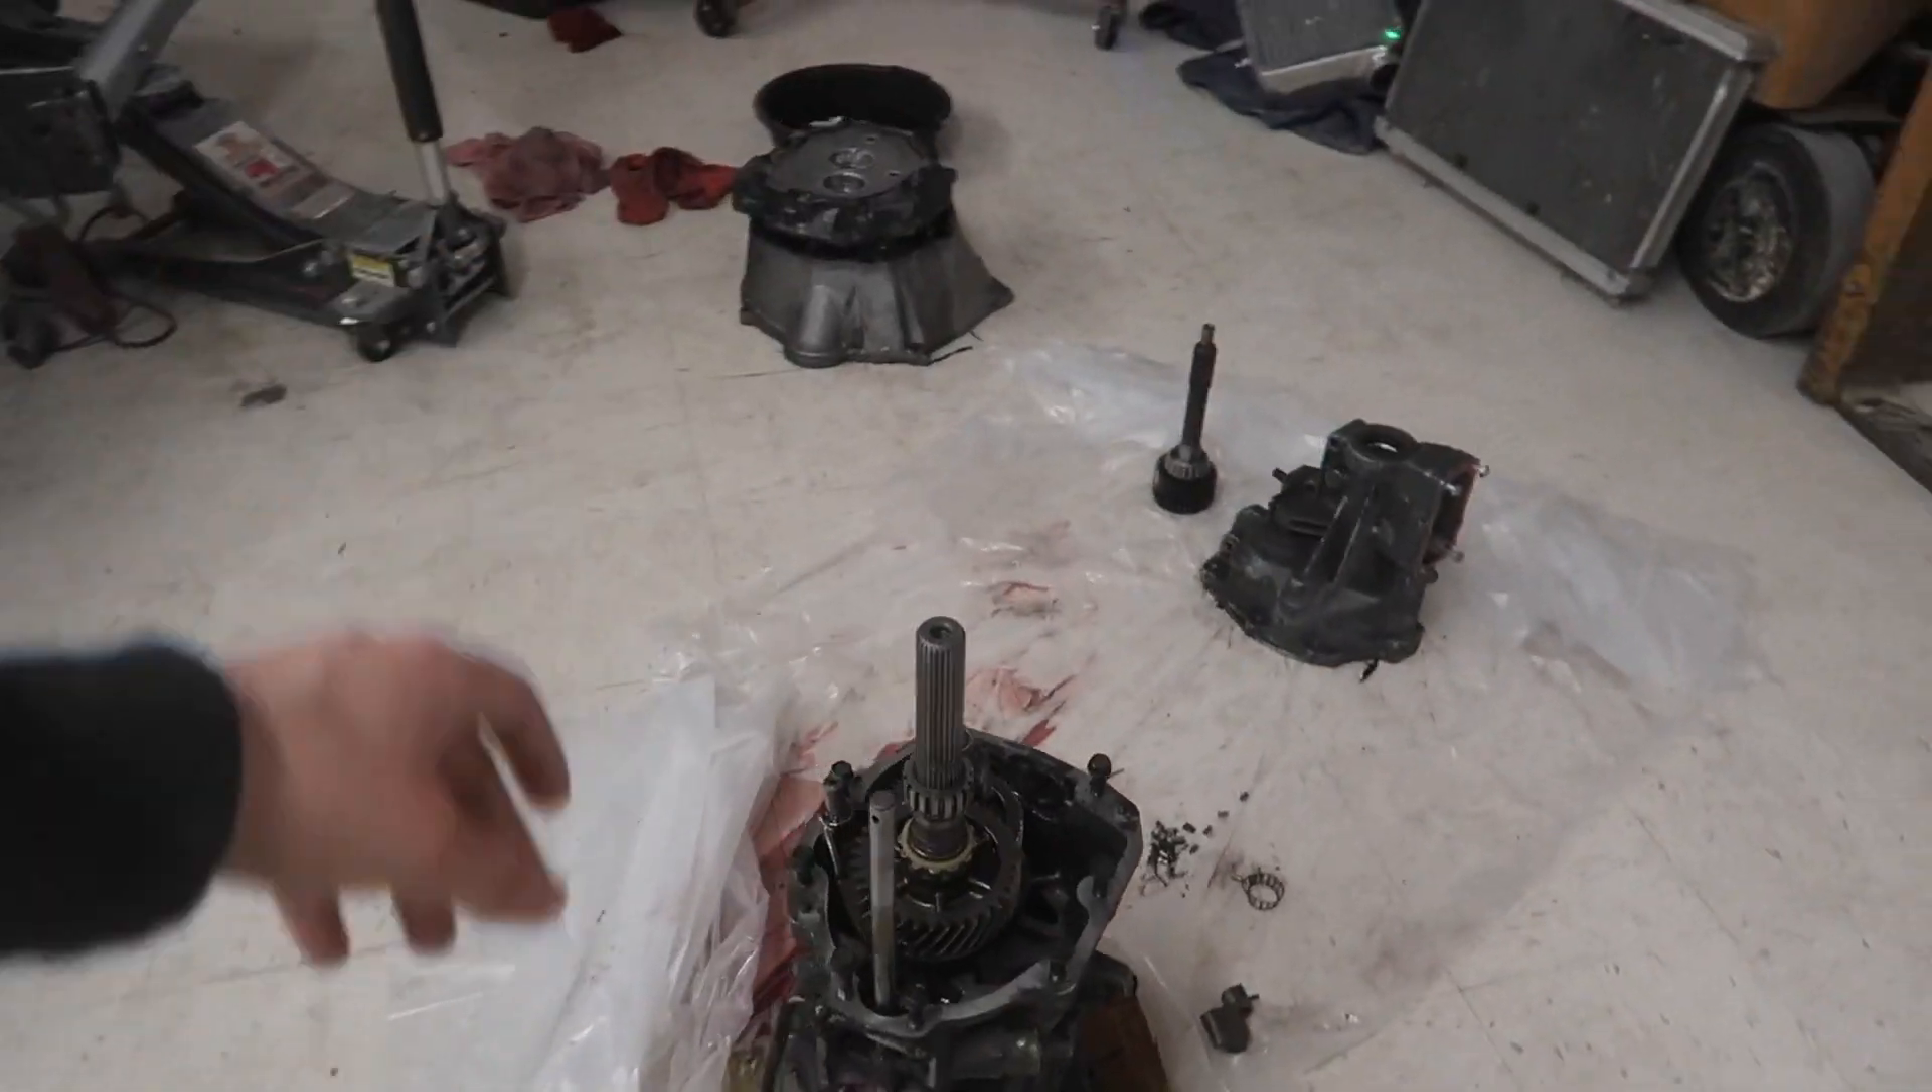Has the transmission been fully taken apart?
No.